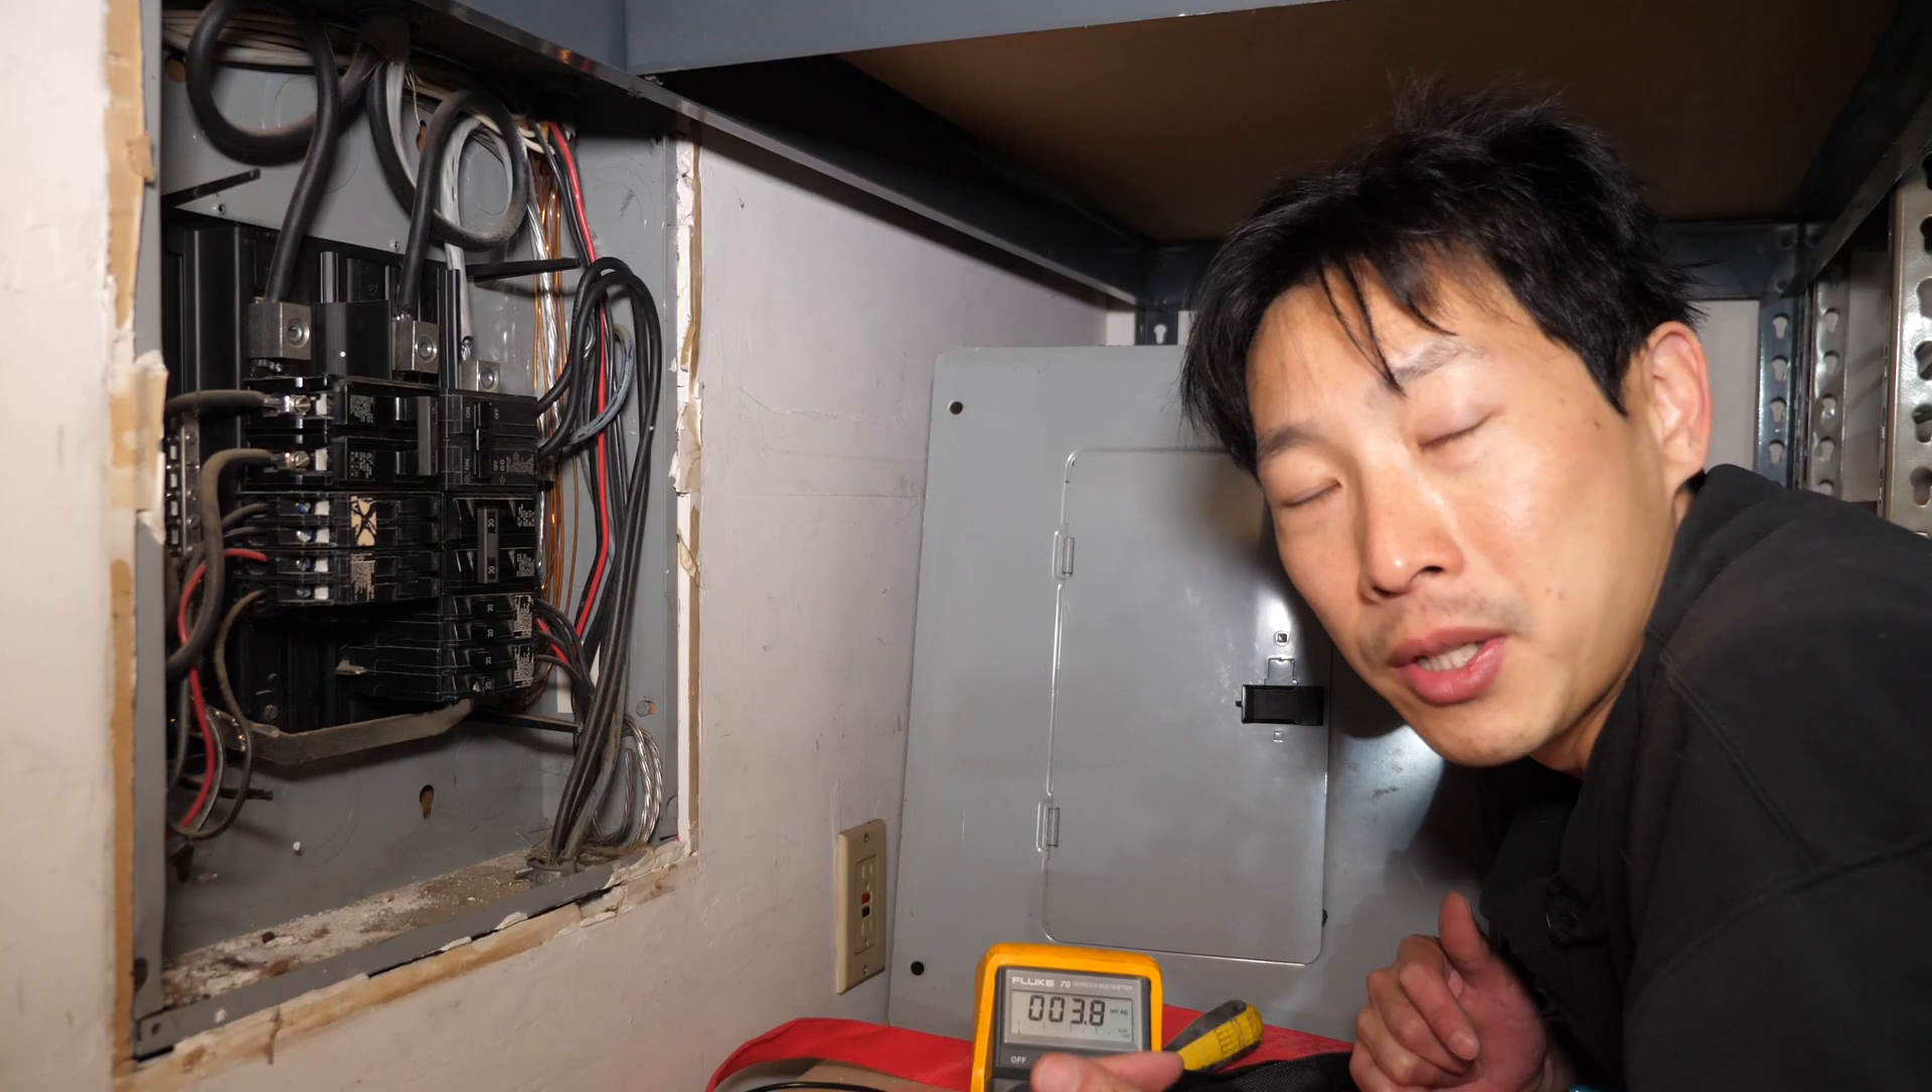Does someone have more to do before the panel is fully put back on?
Yes.